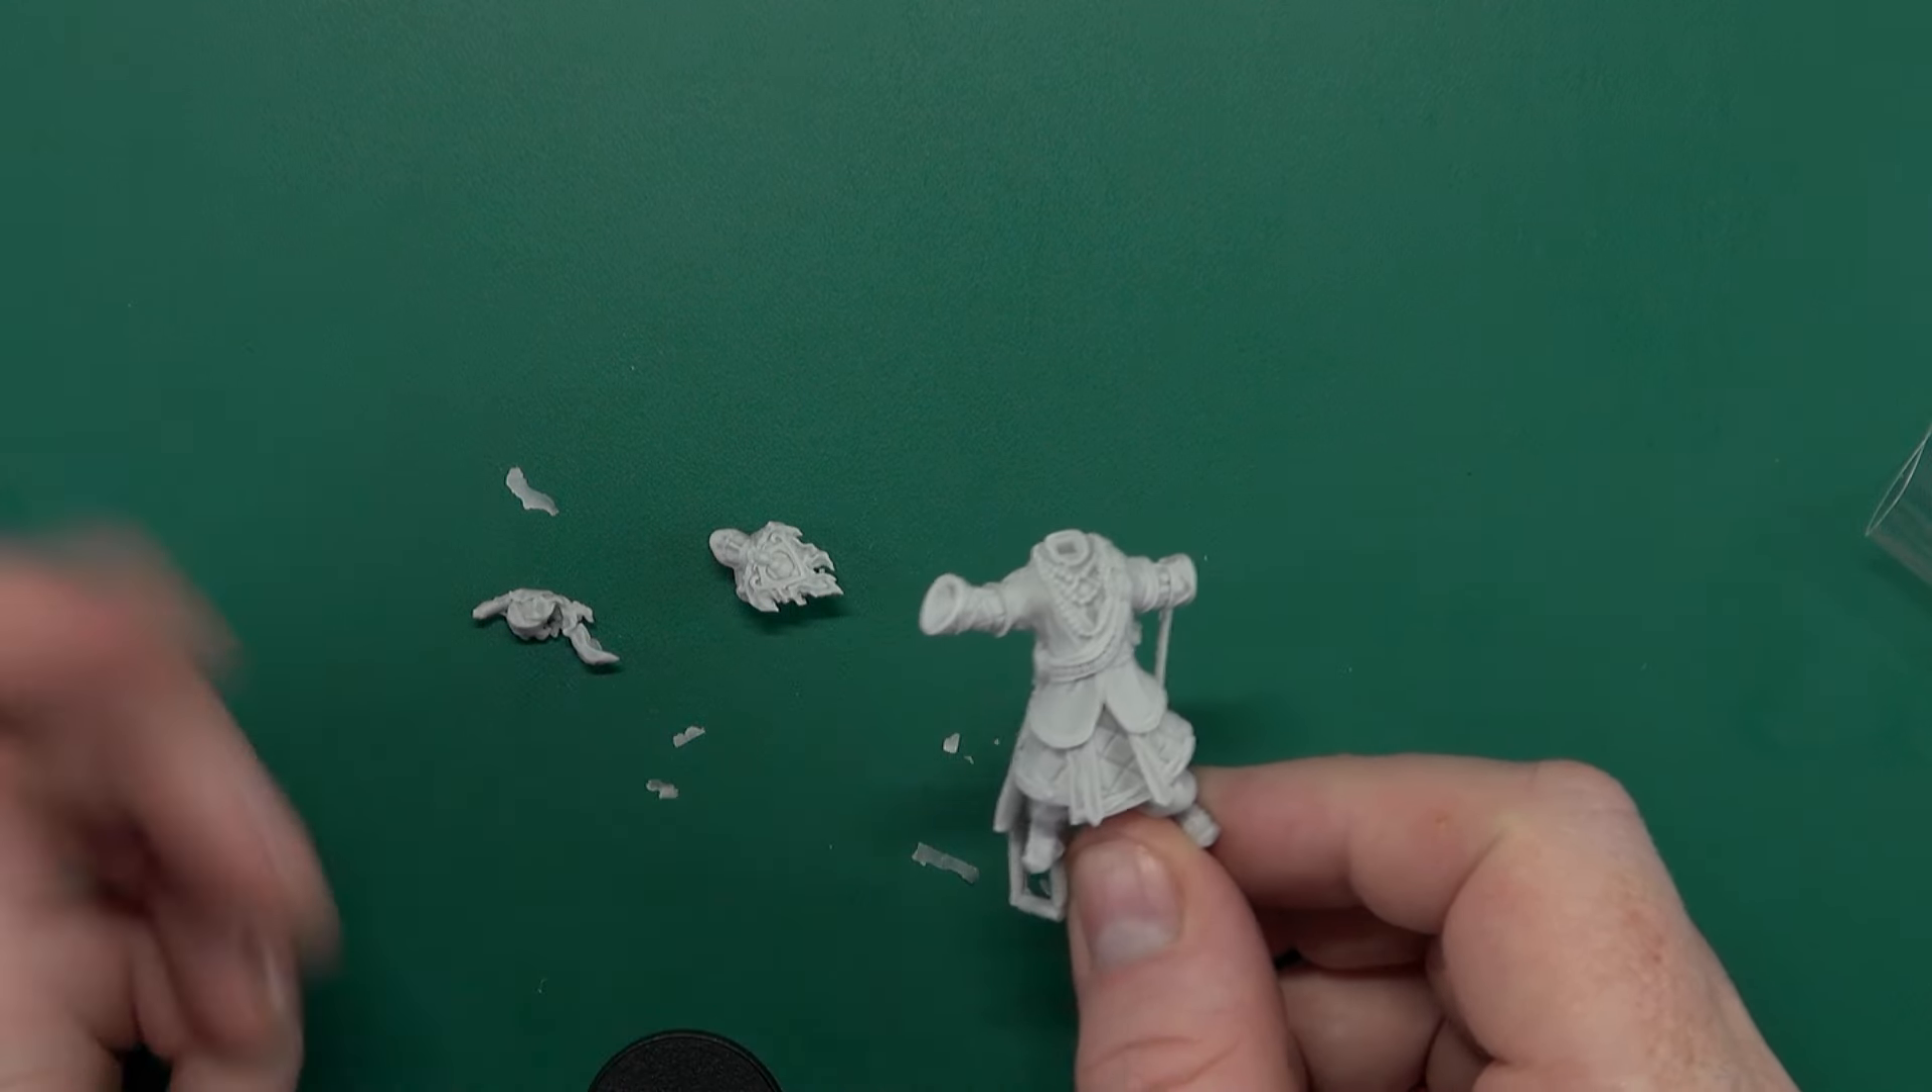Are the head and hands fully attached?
No.